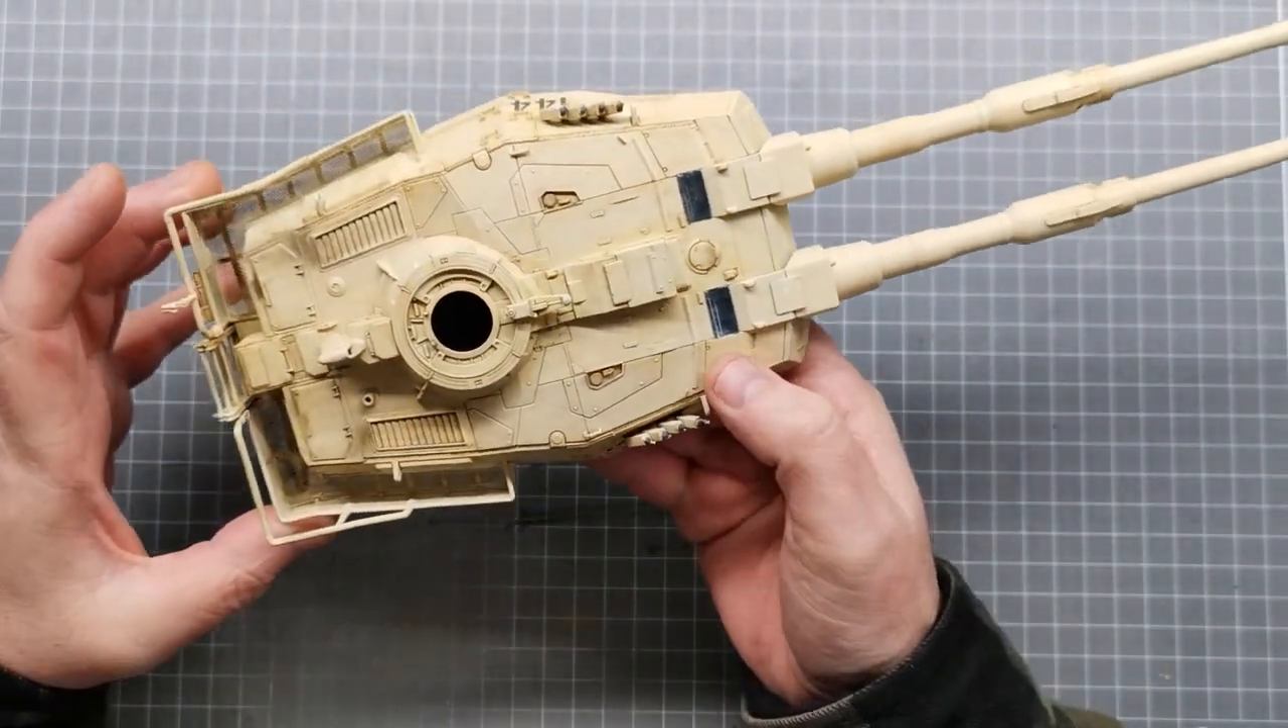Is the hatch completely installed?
No.